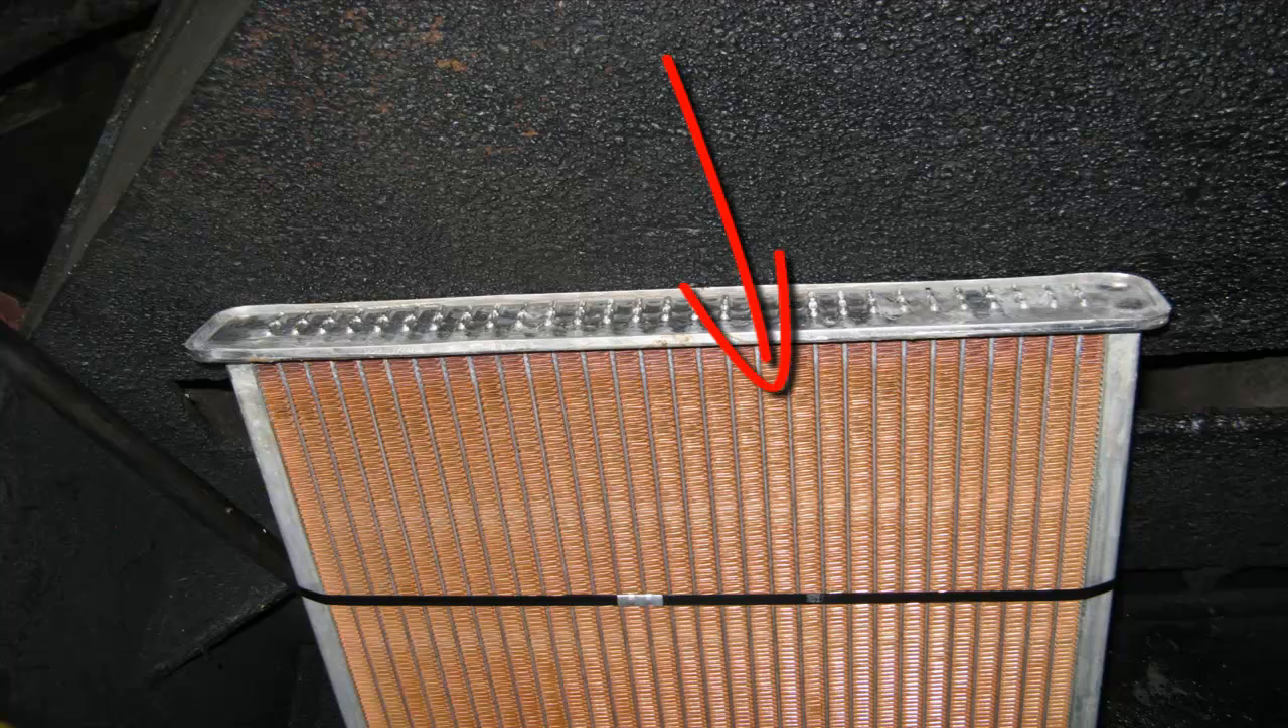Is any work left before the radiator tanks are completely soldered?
Yes.